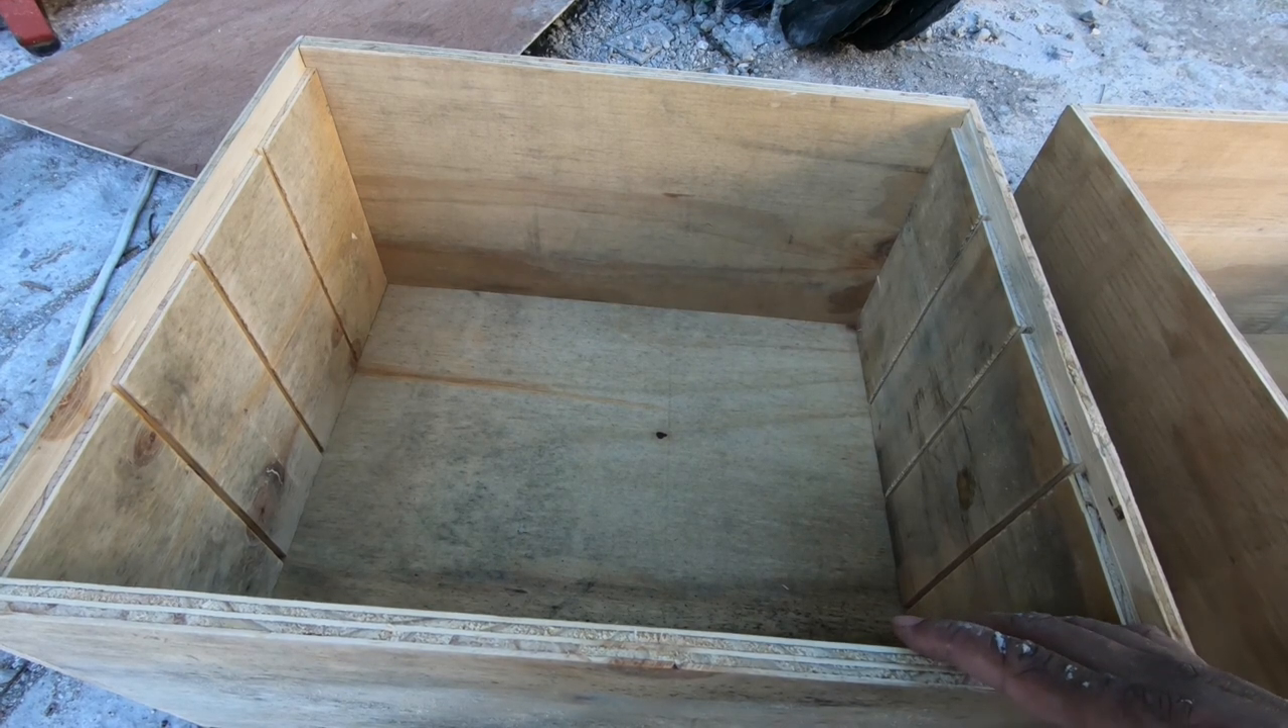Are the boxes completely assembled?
Yes.